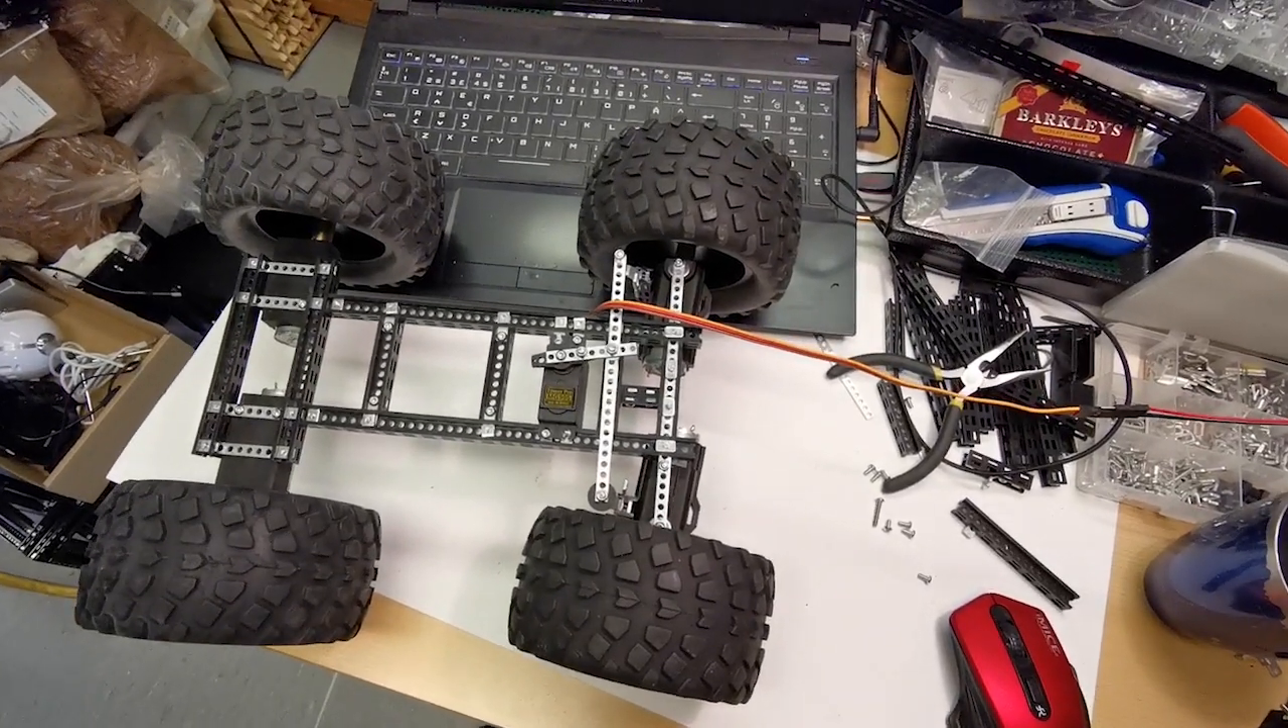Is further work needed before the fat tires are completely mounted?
No.